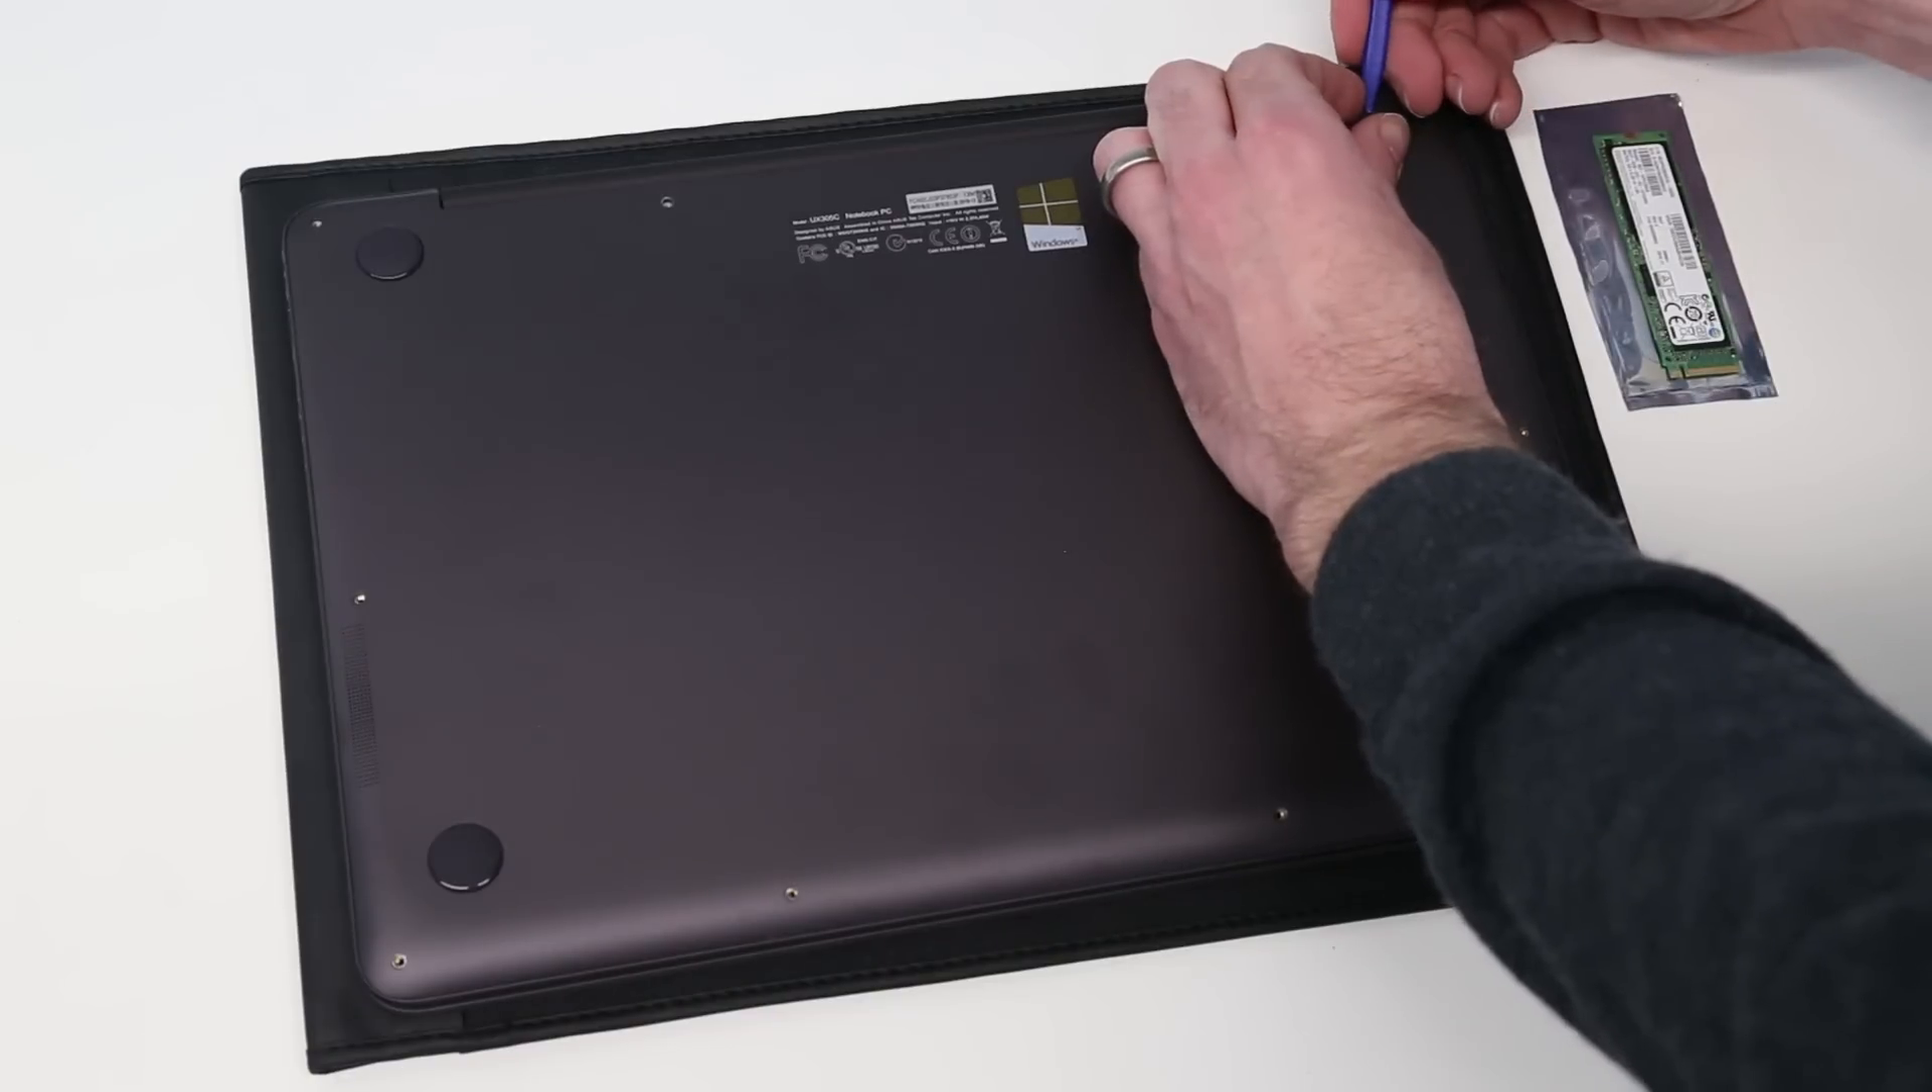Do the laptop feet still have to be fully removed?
Yes.